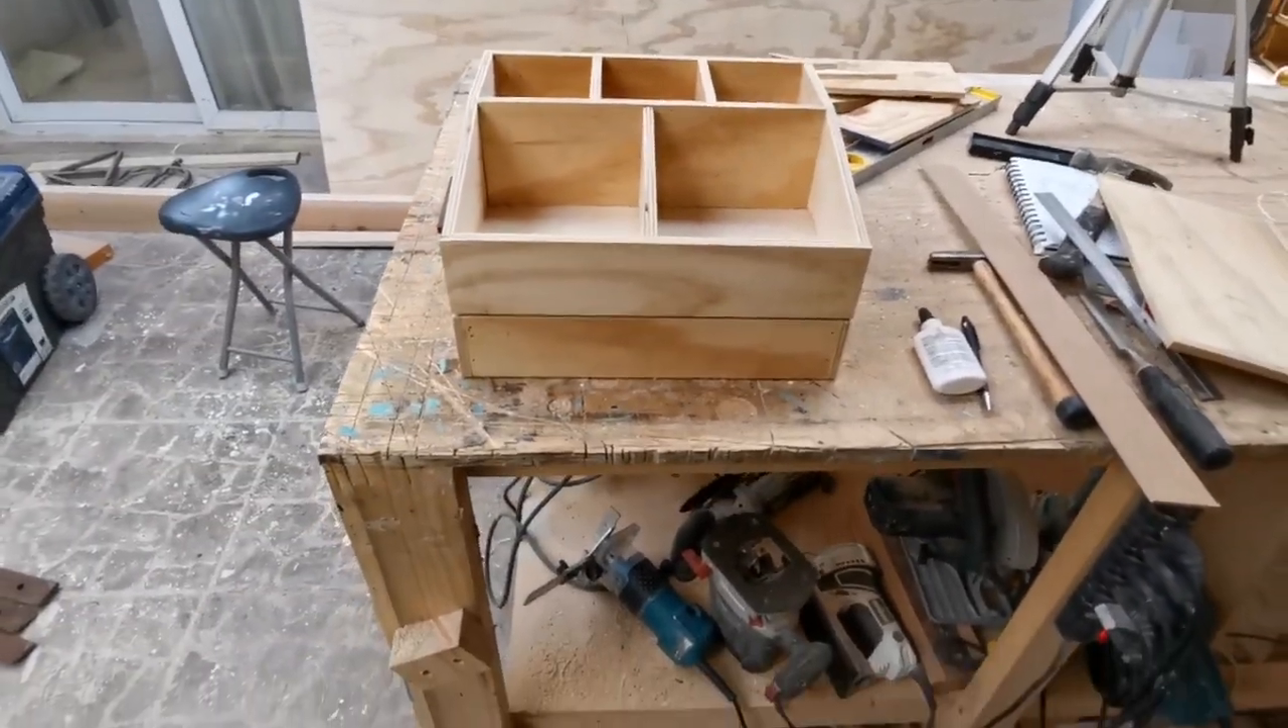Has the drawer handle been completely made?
No.